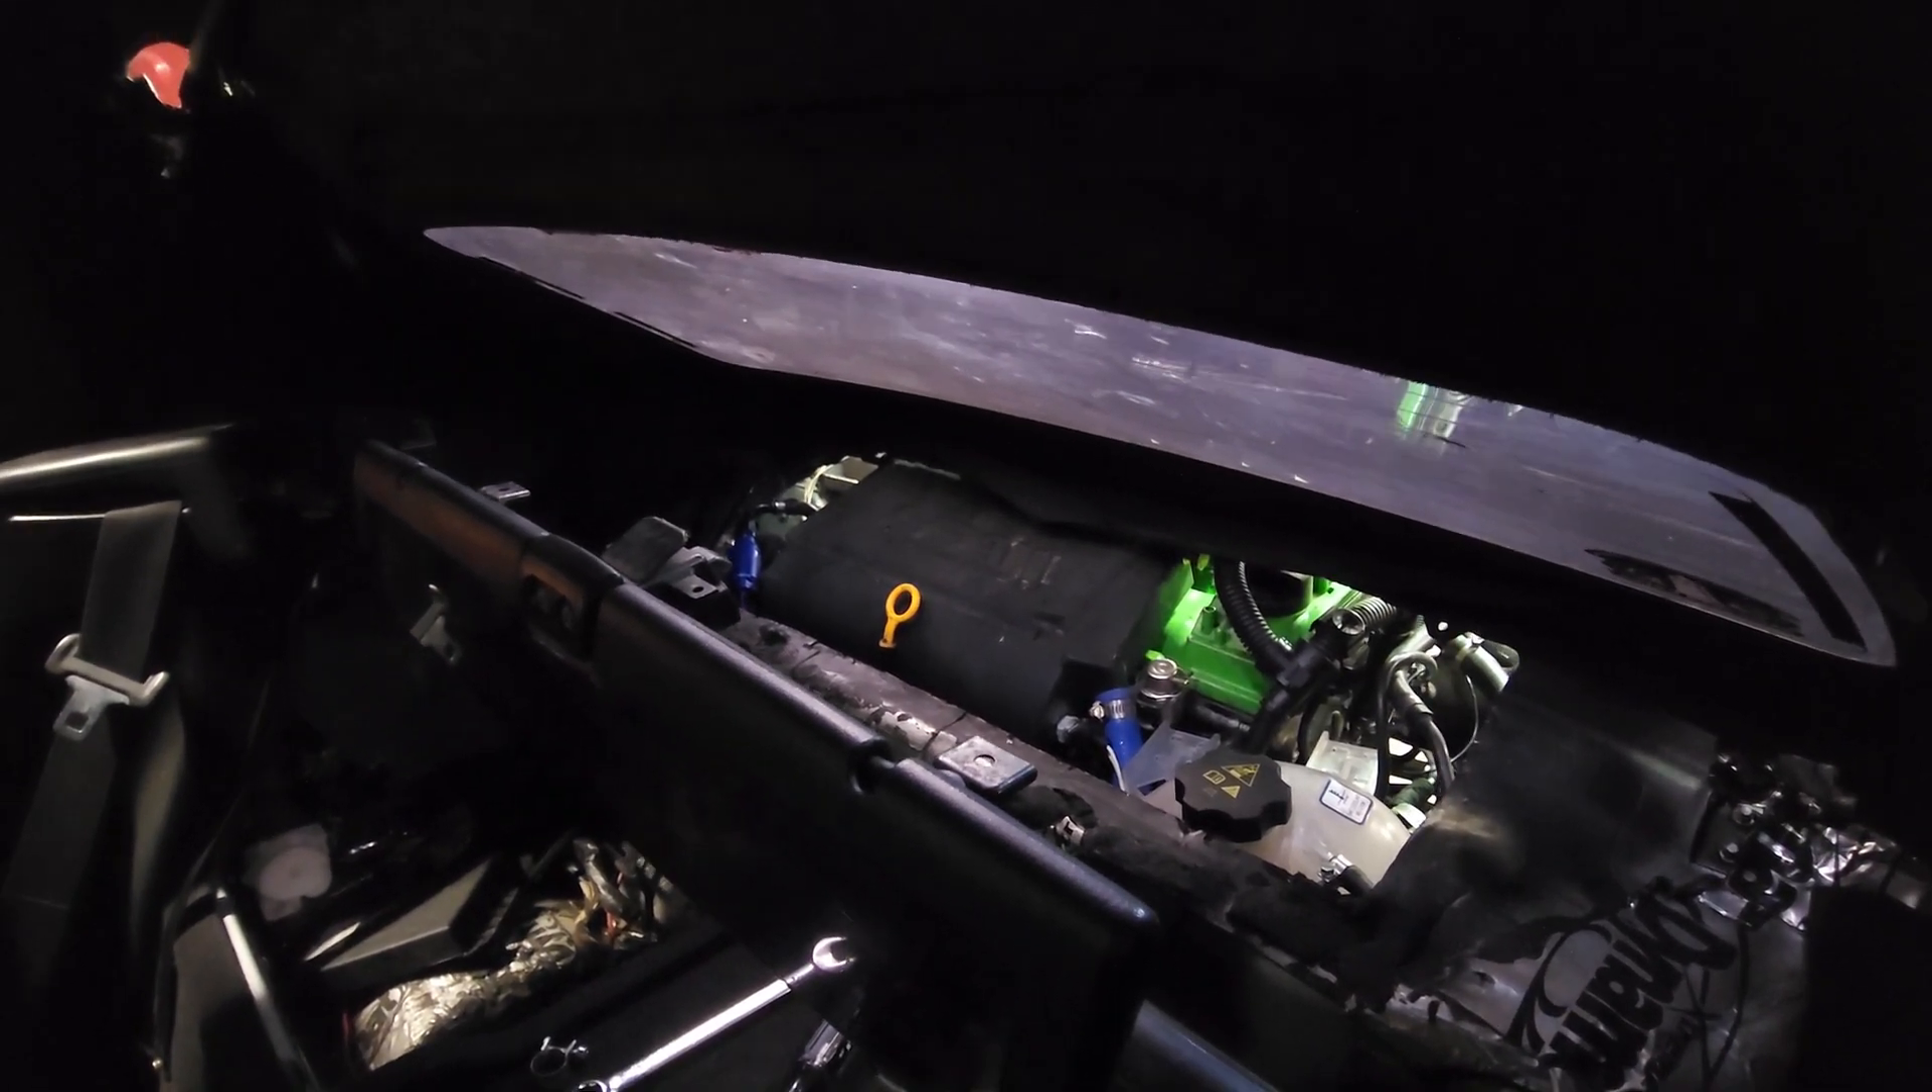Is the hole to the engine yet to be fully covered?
Yes.